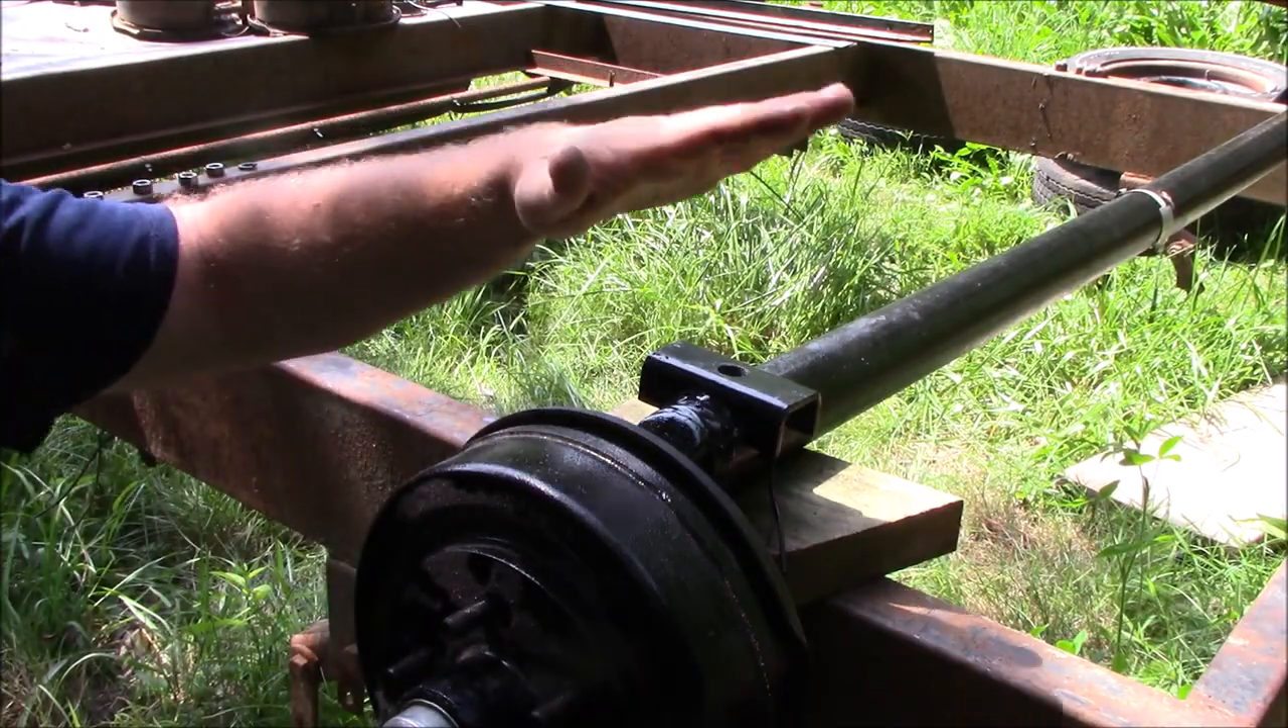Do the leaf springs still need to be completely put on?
Yes.